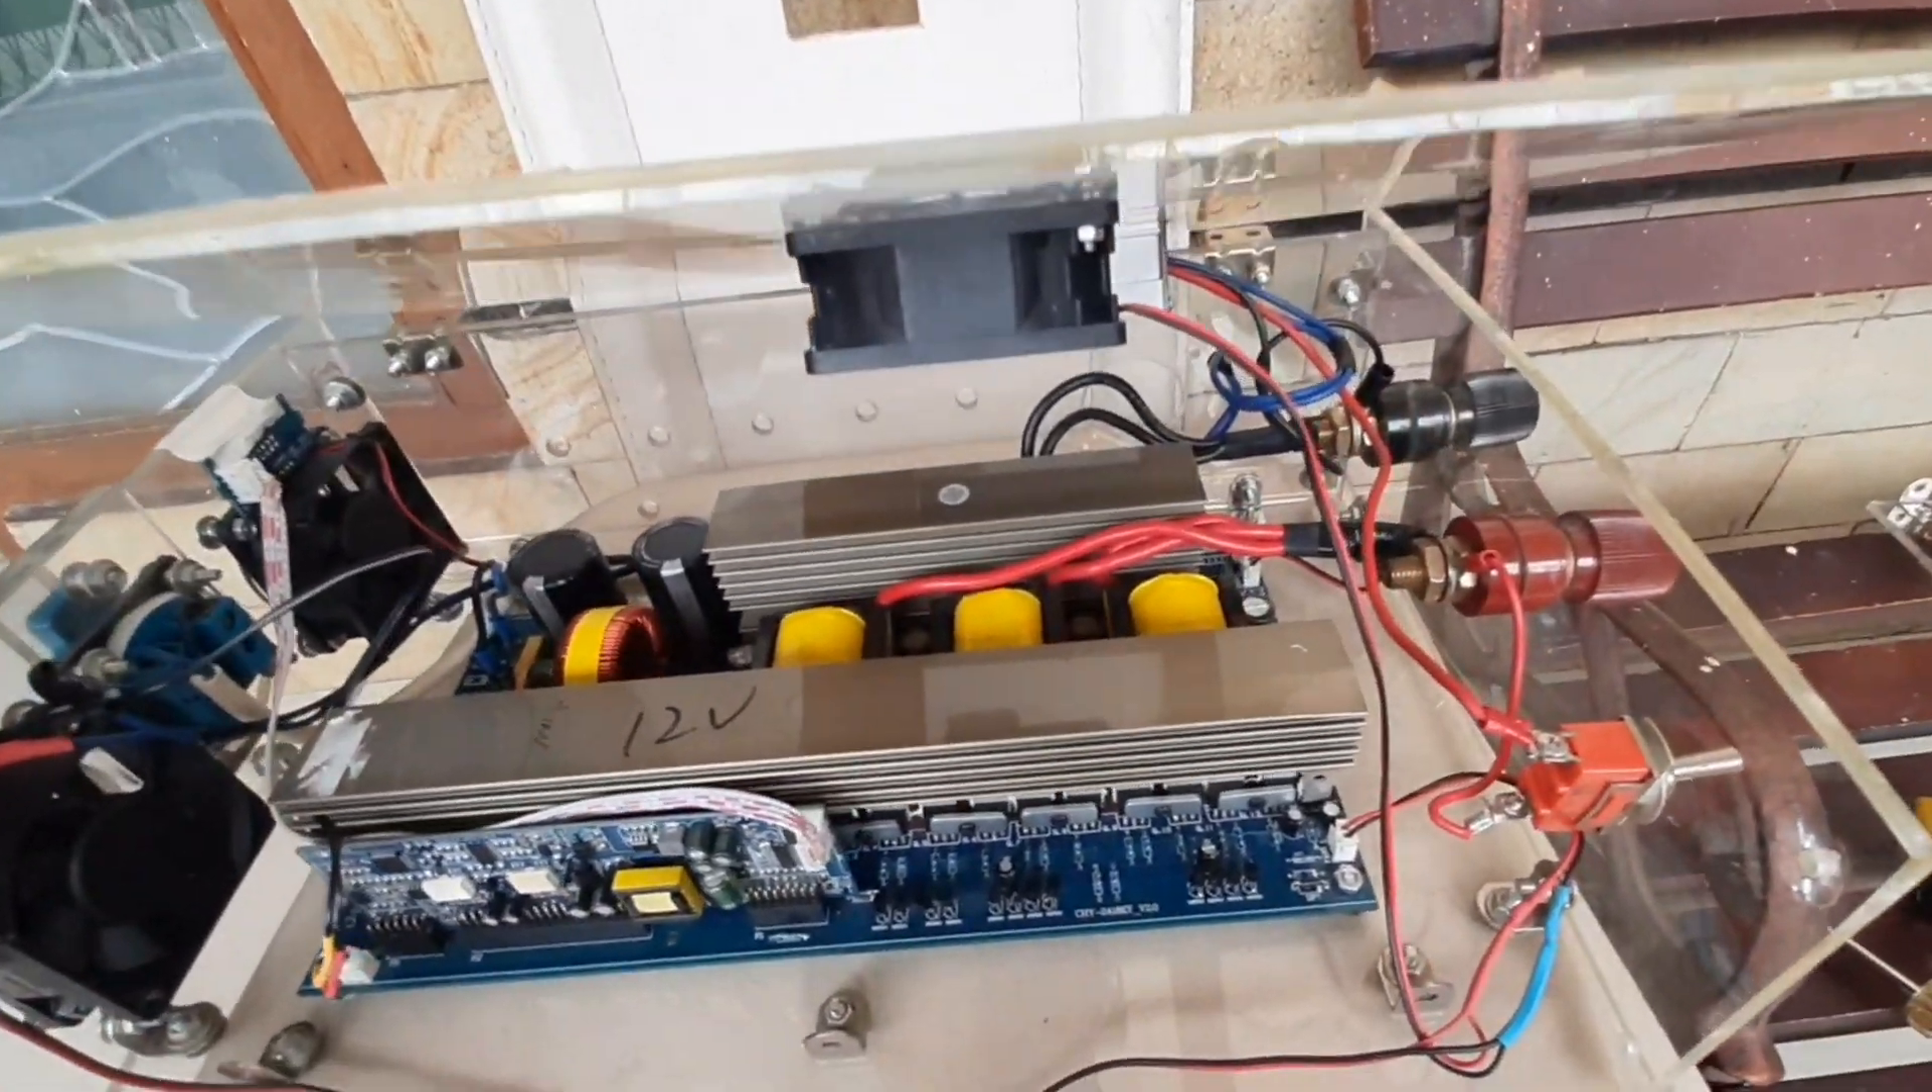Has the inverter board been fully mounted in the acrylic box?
Yes.